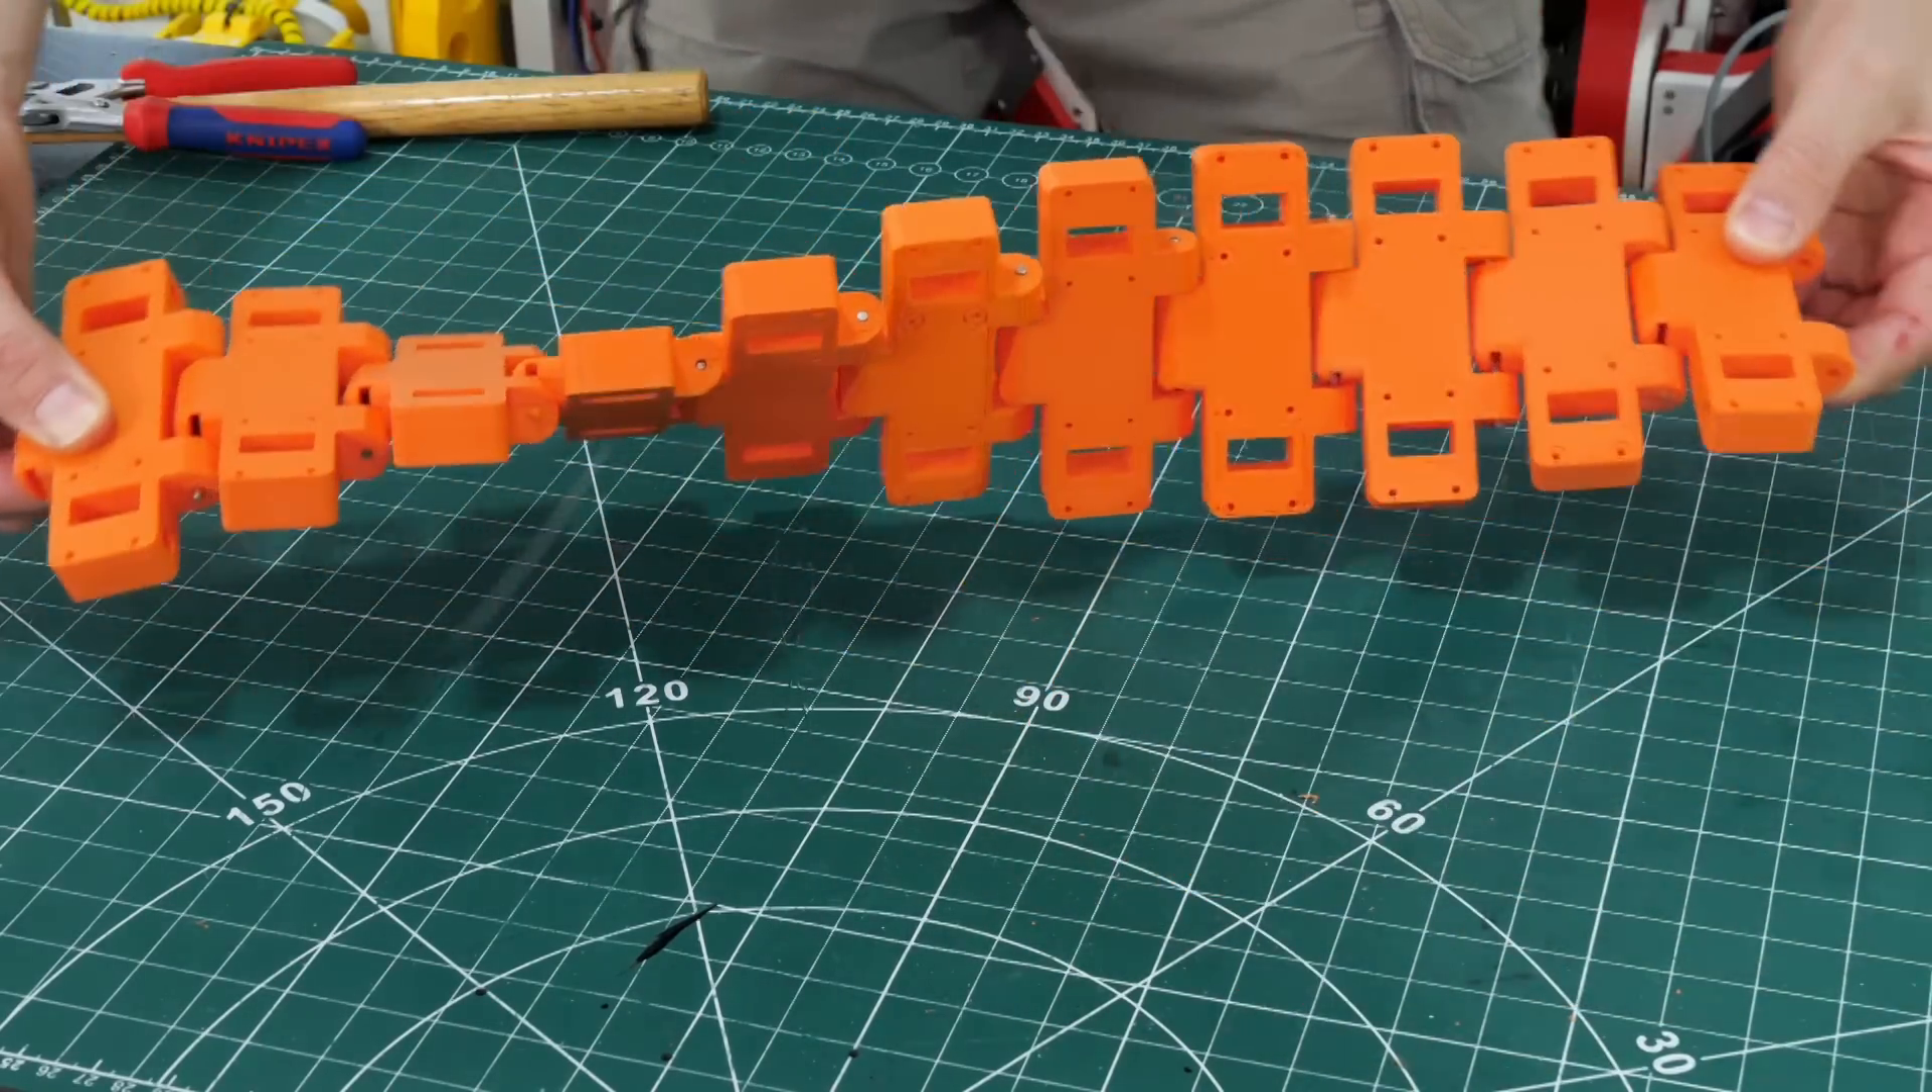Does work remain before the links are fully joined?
No.